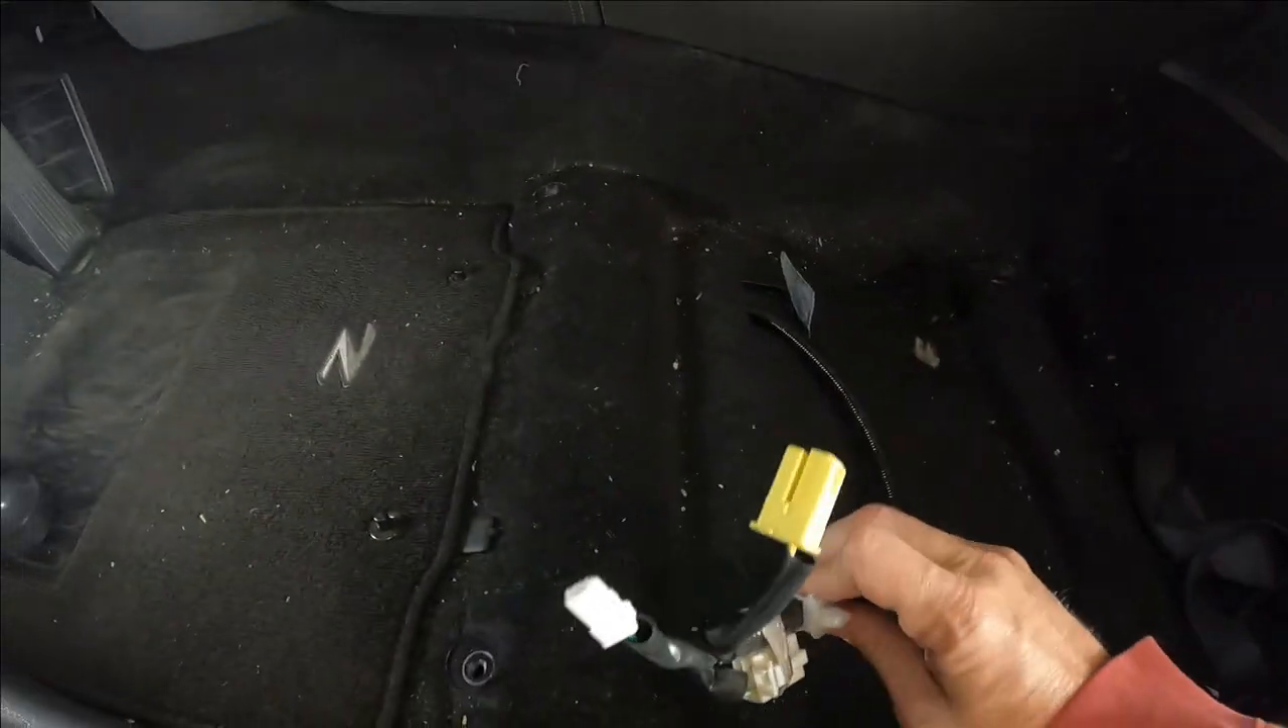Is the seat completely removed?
Yes.